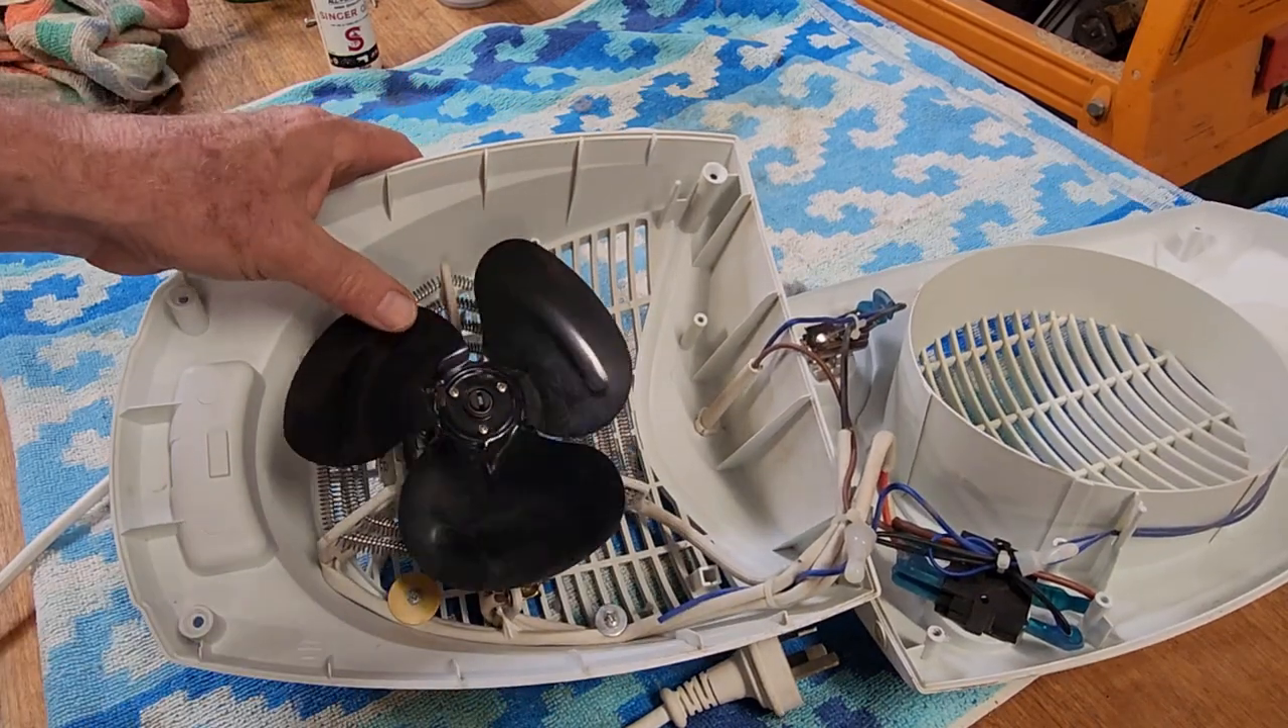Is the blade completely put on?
Yes.